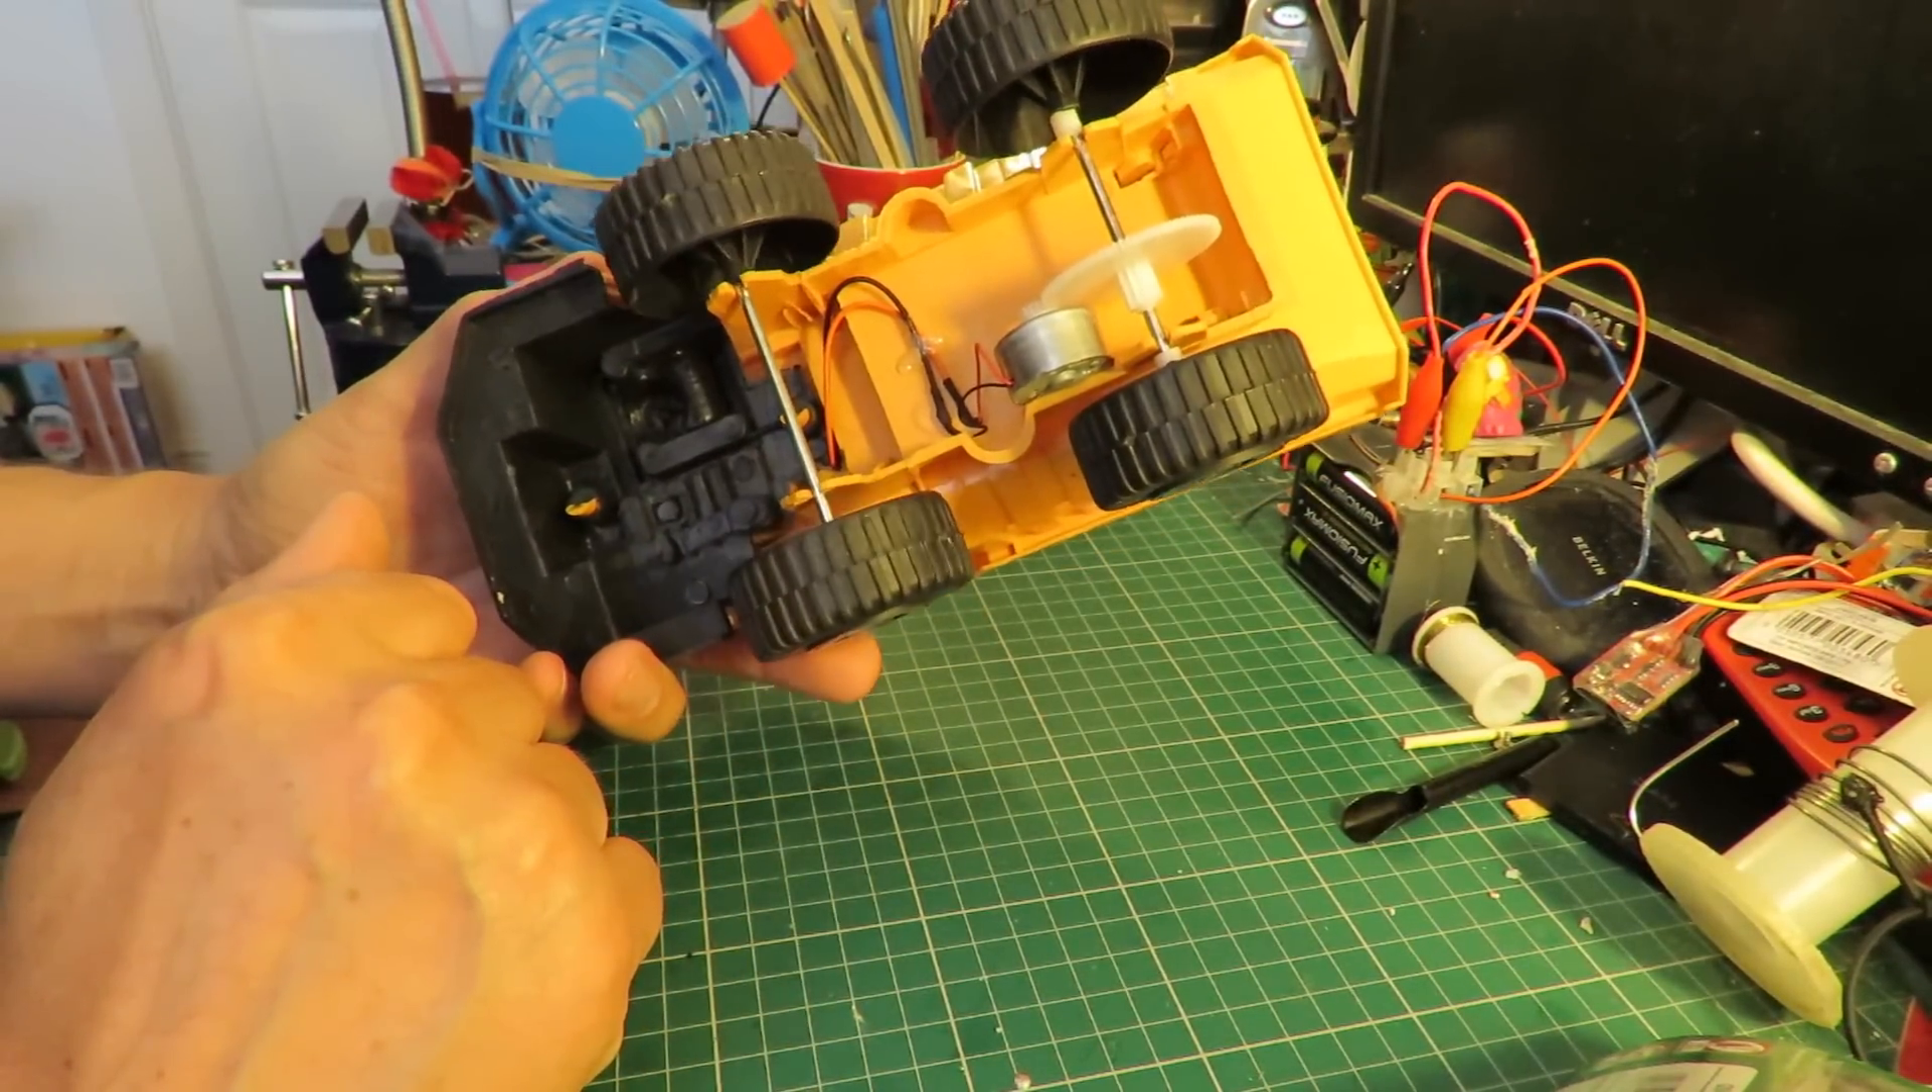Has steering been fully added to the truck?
No.